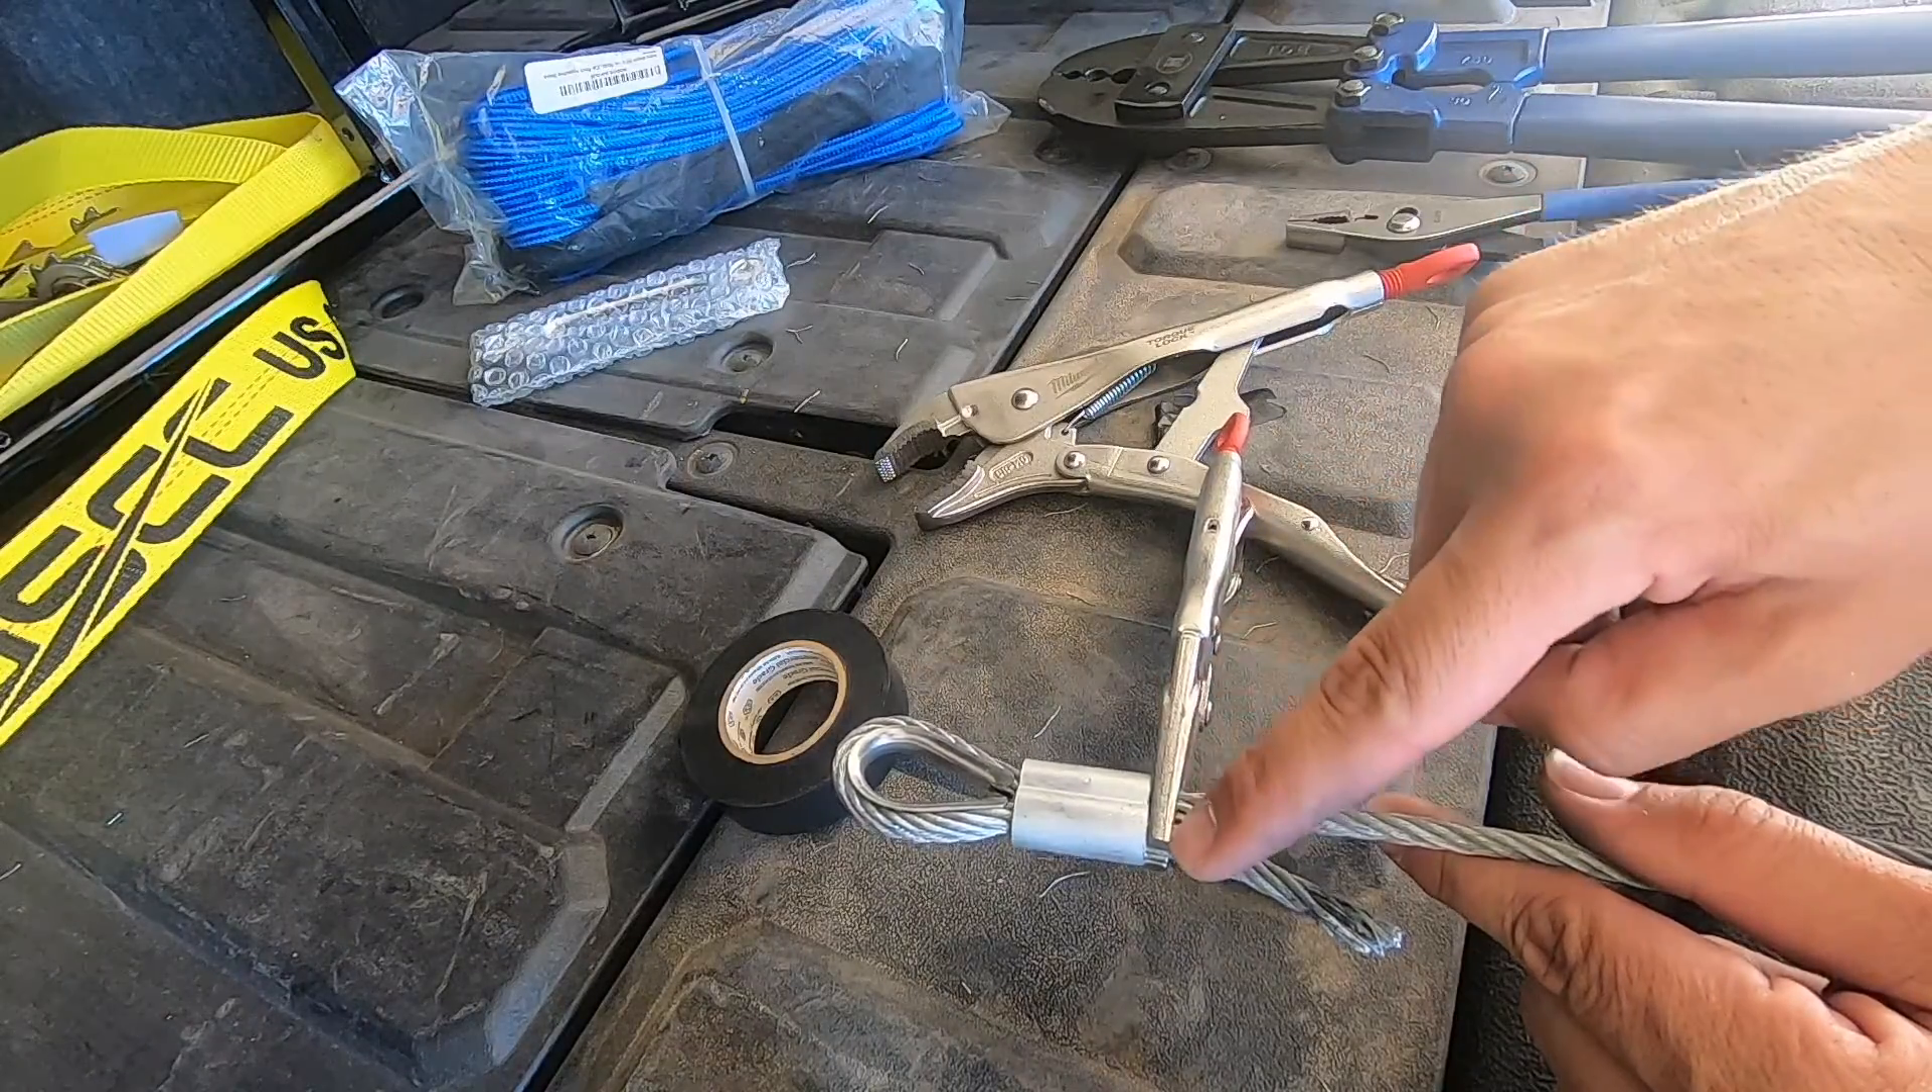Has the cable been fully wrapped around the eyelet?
Yes.